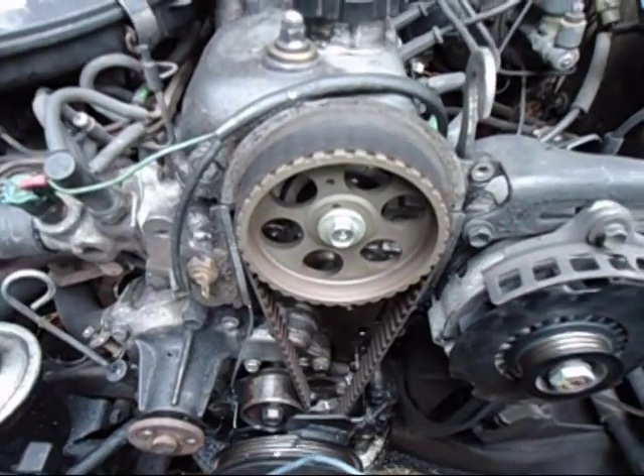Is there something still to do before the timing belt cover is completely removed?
No.